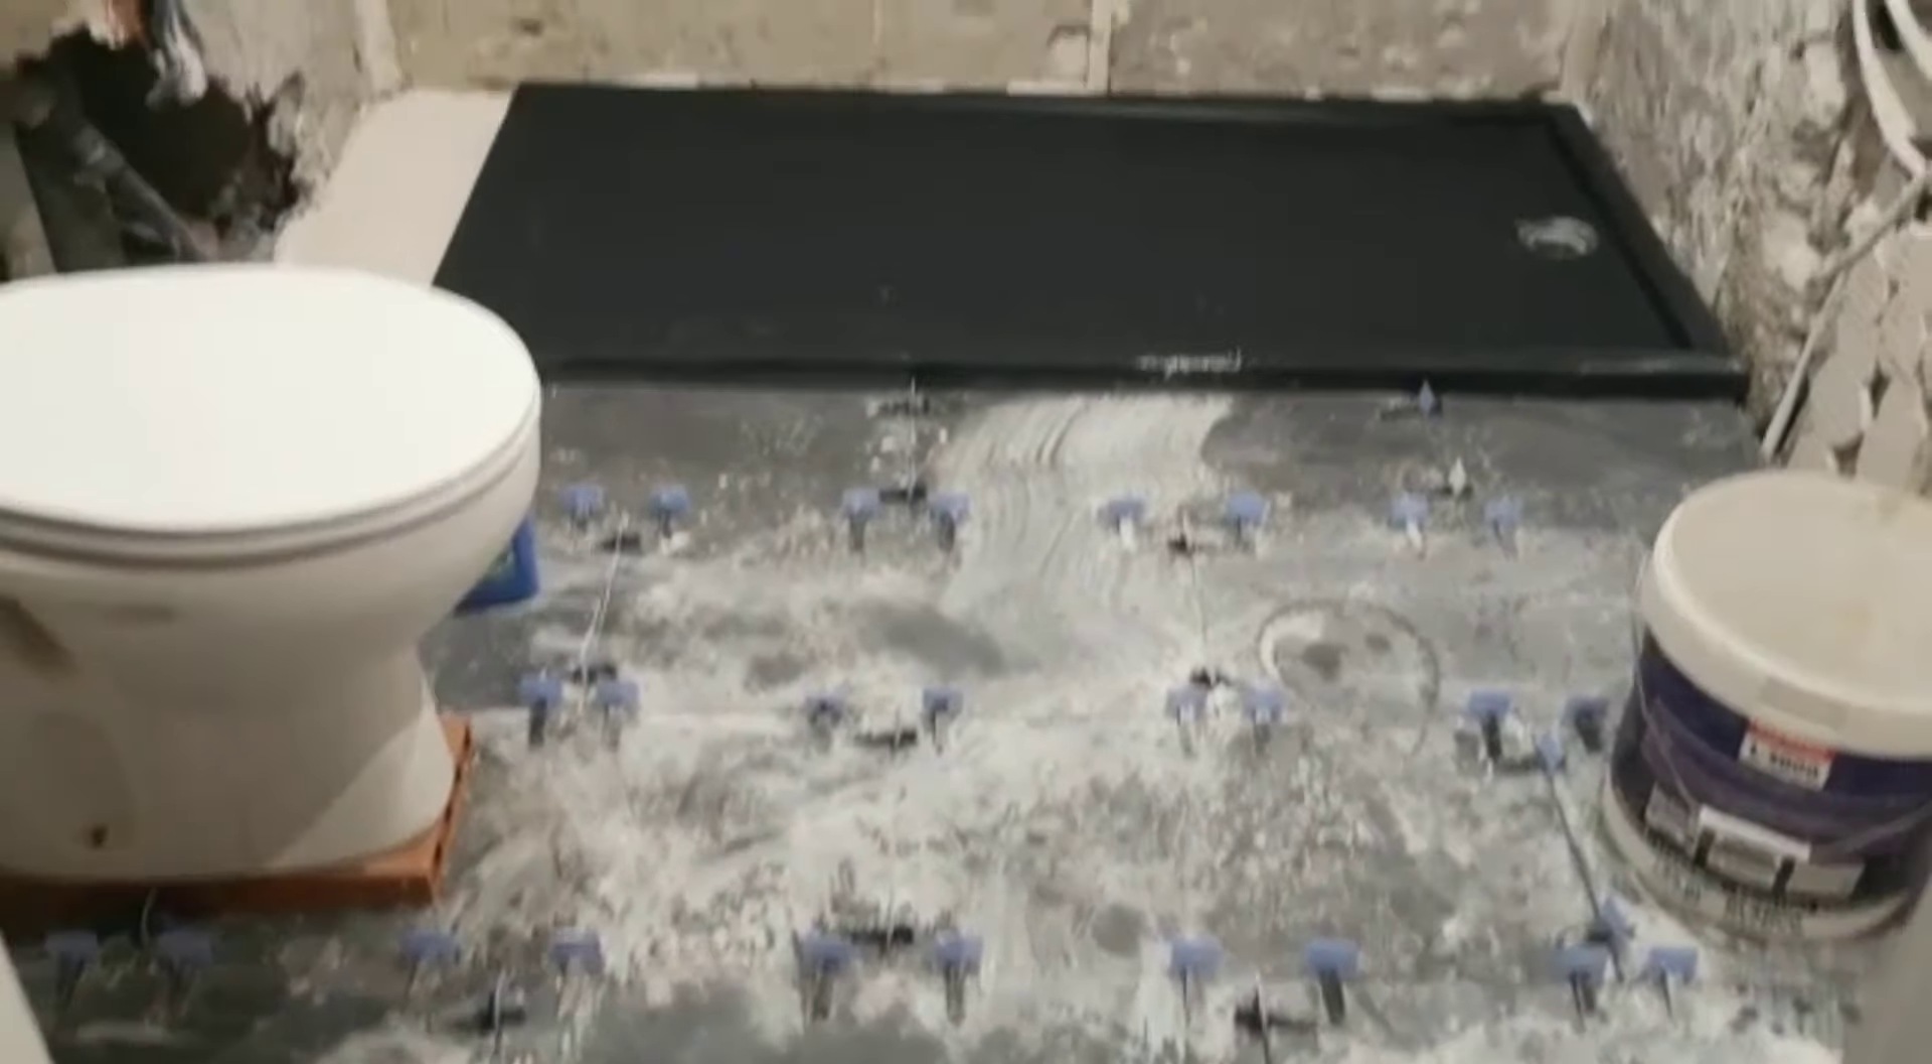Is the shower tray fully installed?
Yes.